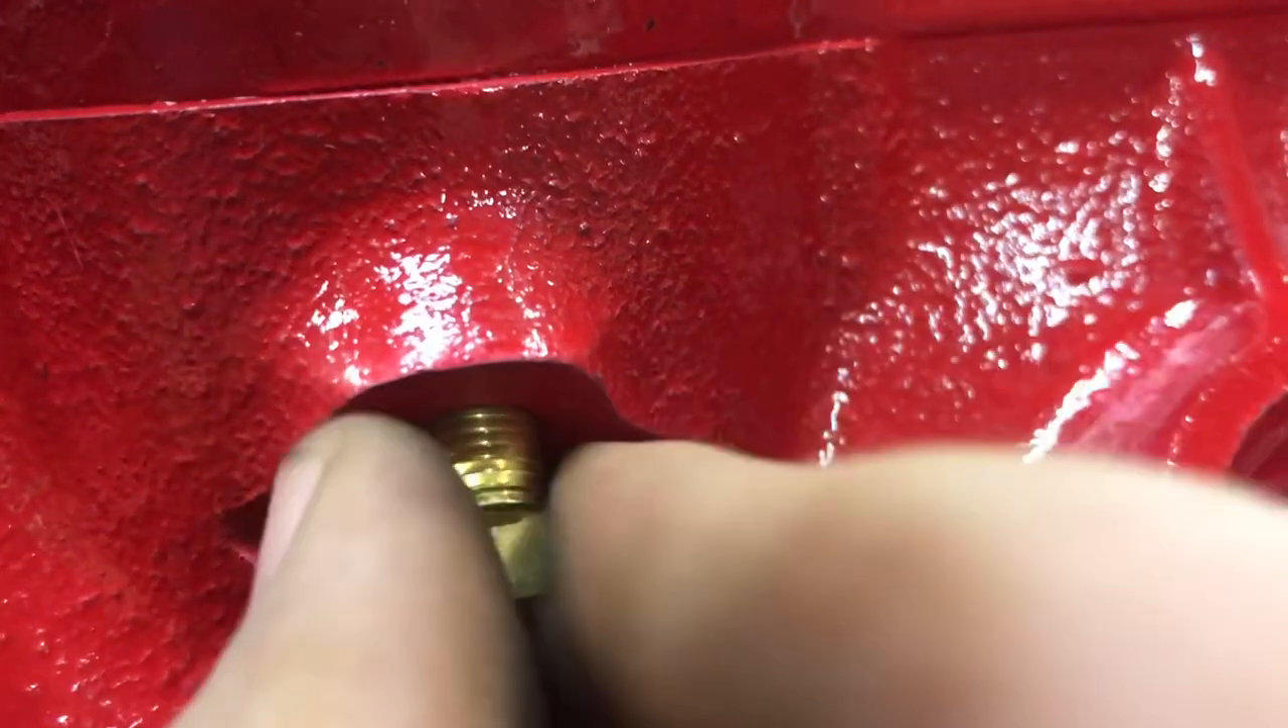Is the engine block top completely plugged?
No.